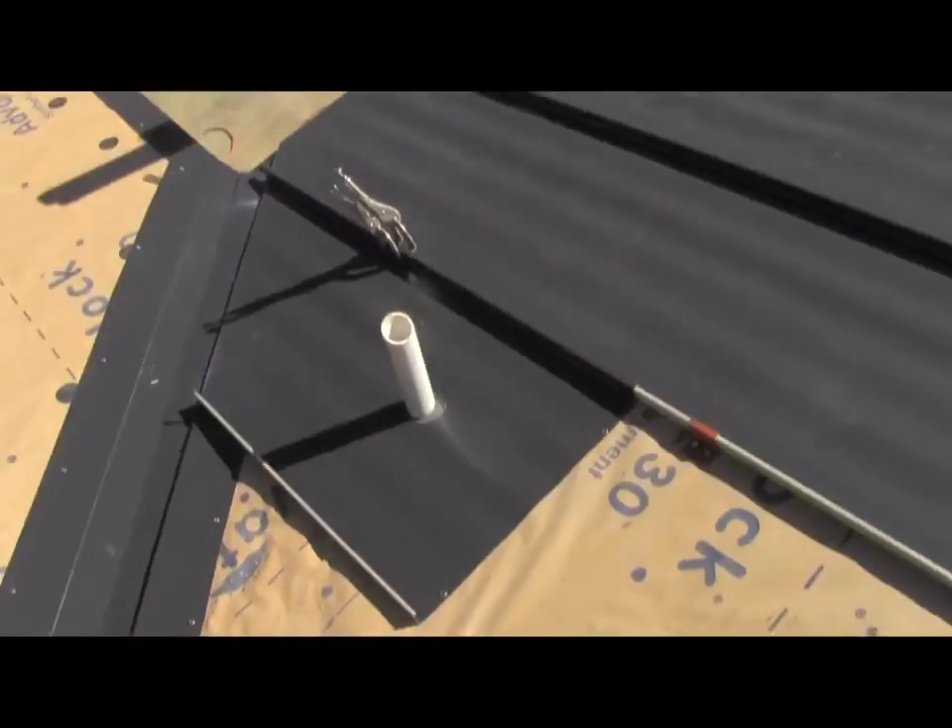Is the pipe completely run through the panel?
Yes.